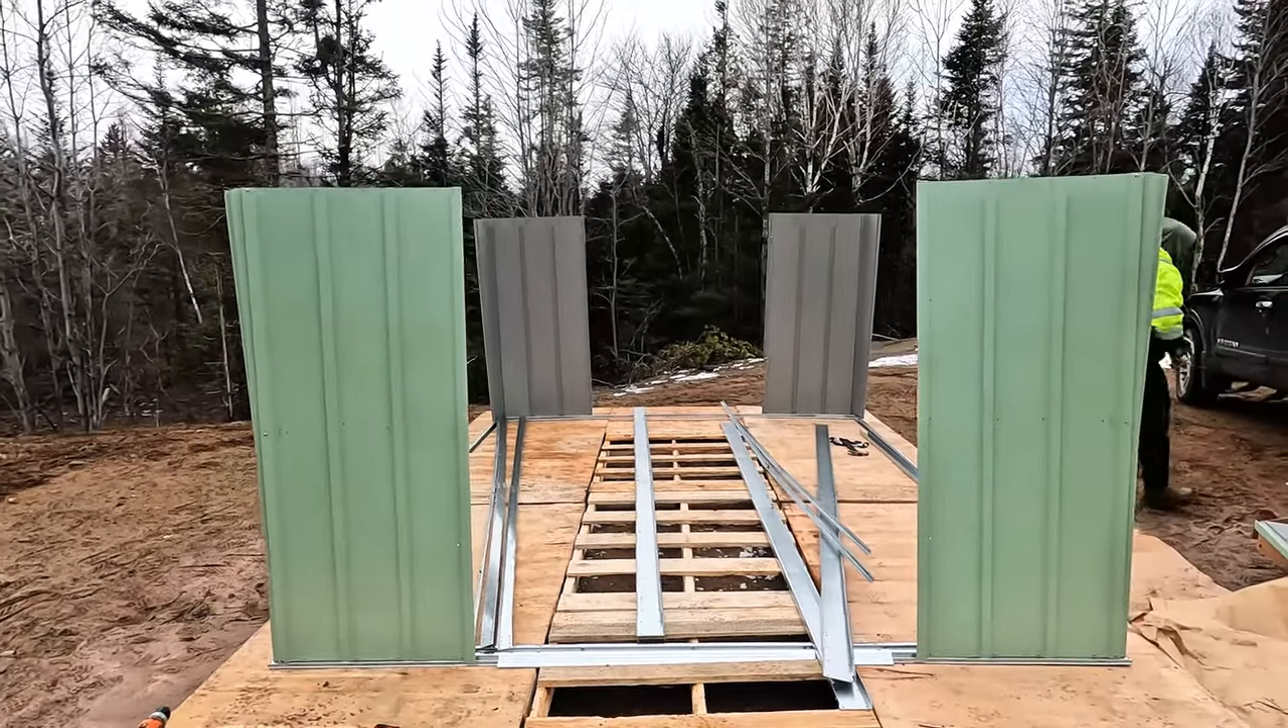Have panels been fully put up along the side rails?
No.